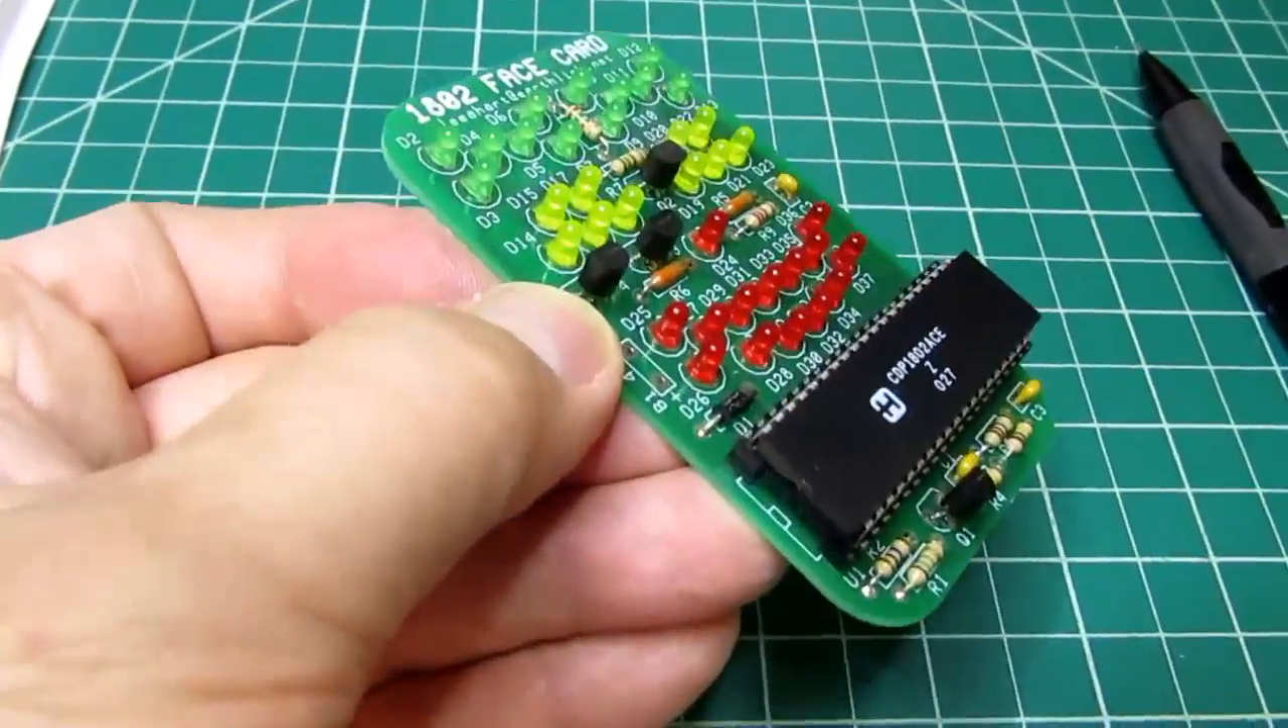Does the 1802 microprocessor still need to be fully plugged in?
No.